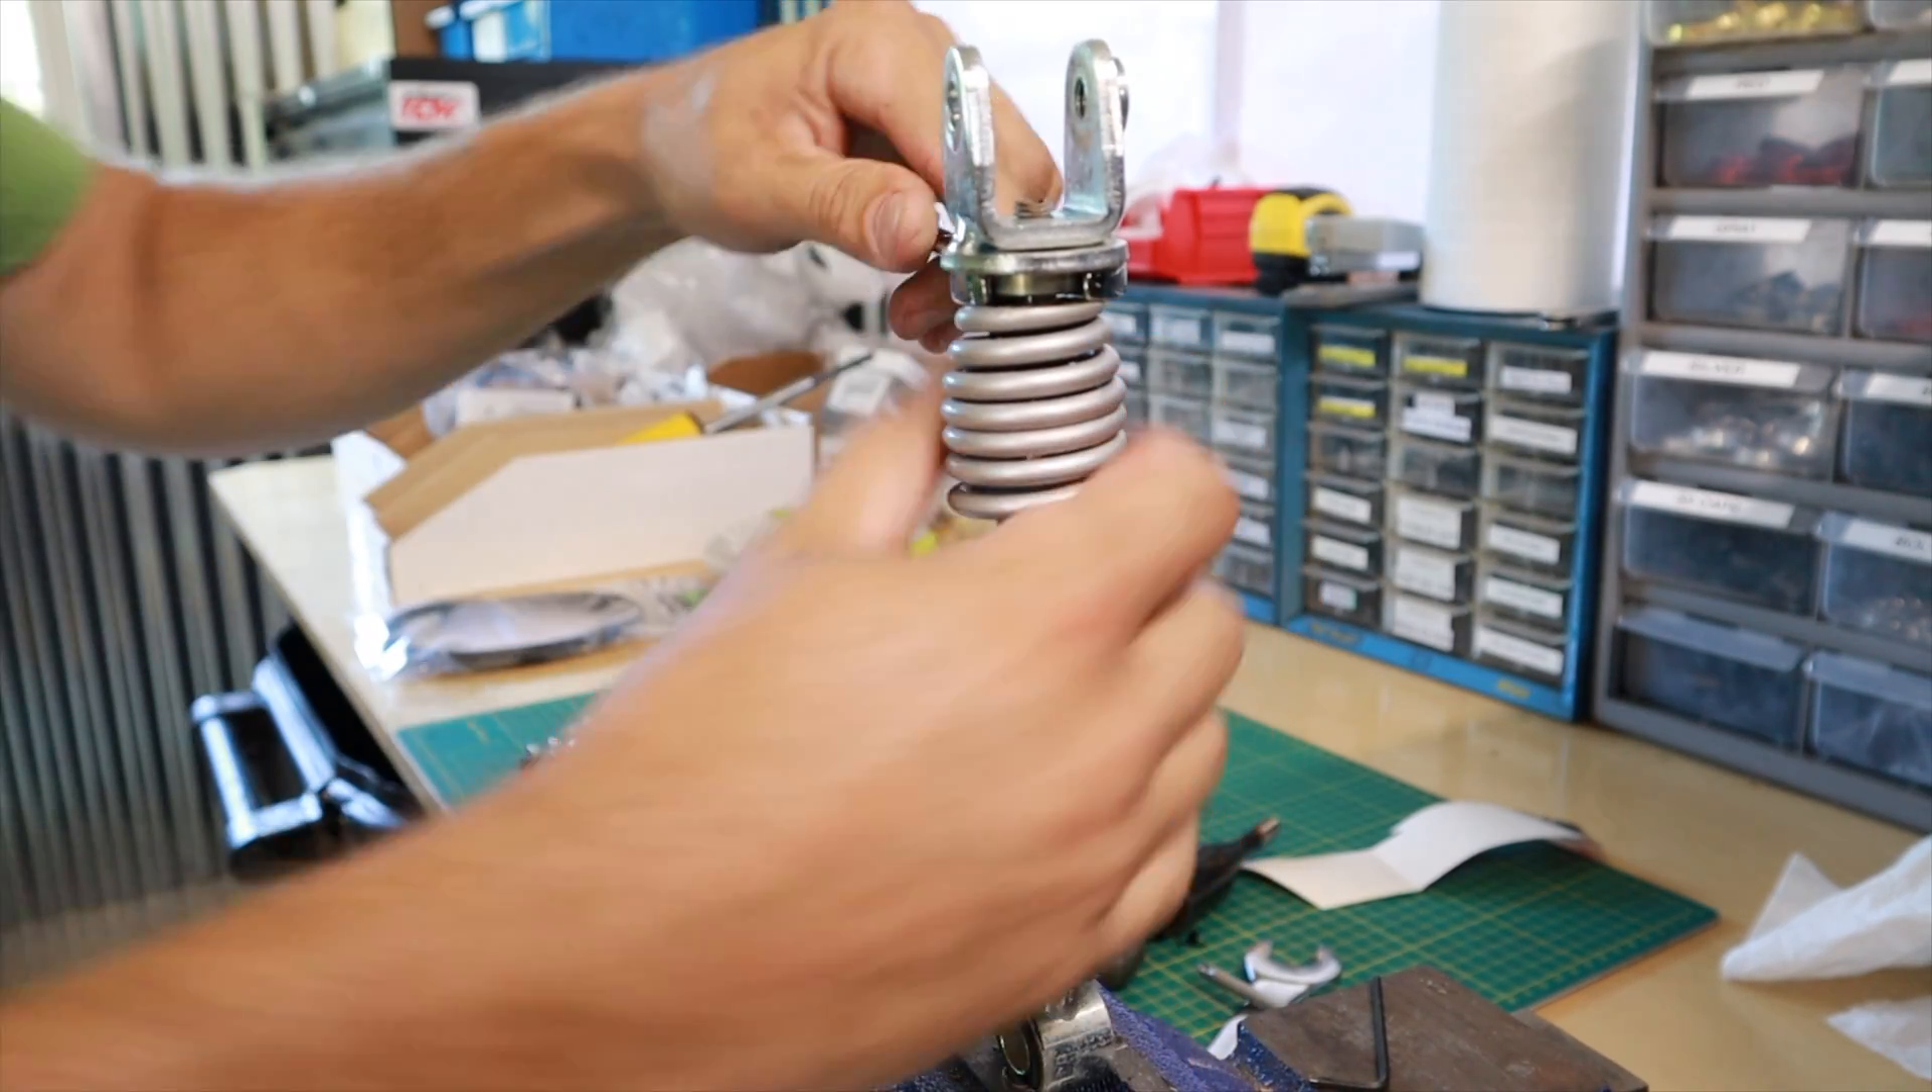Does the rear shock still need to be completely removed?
No.